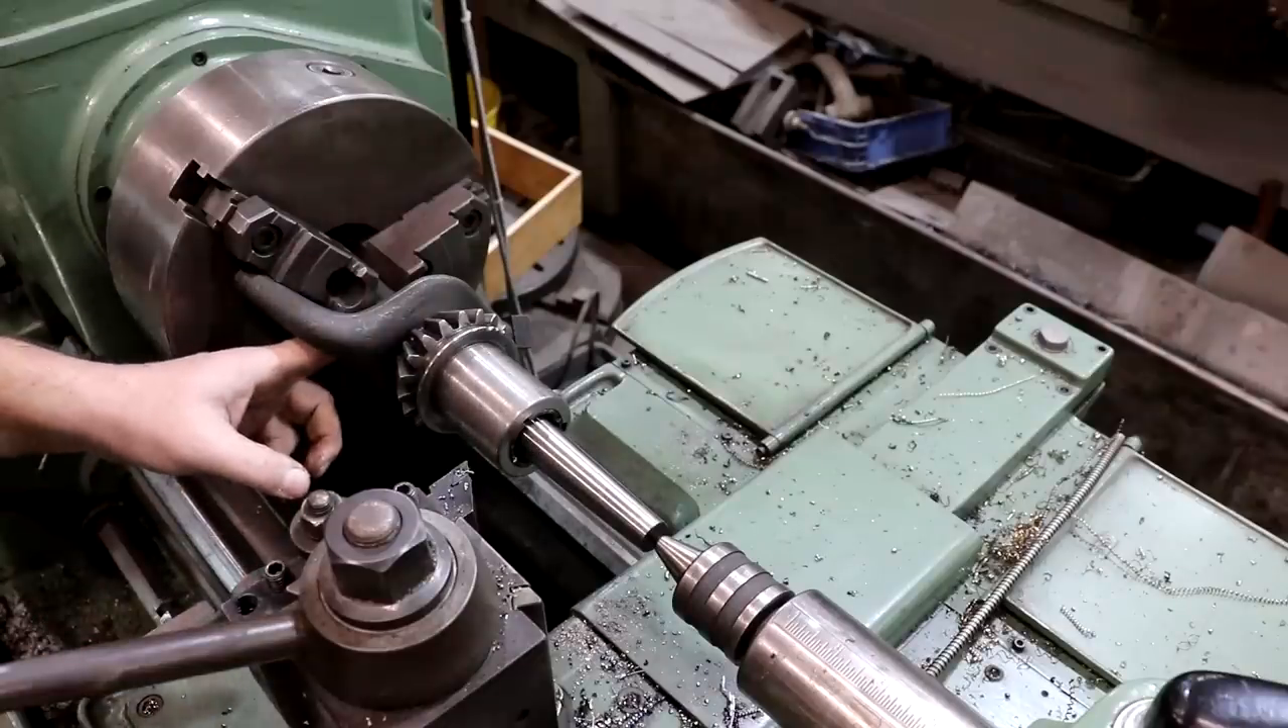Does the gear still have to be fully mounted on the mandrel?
No.